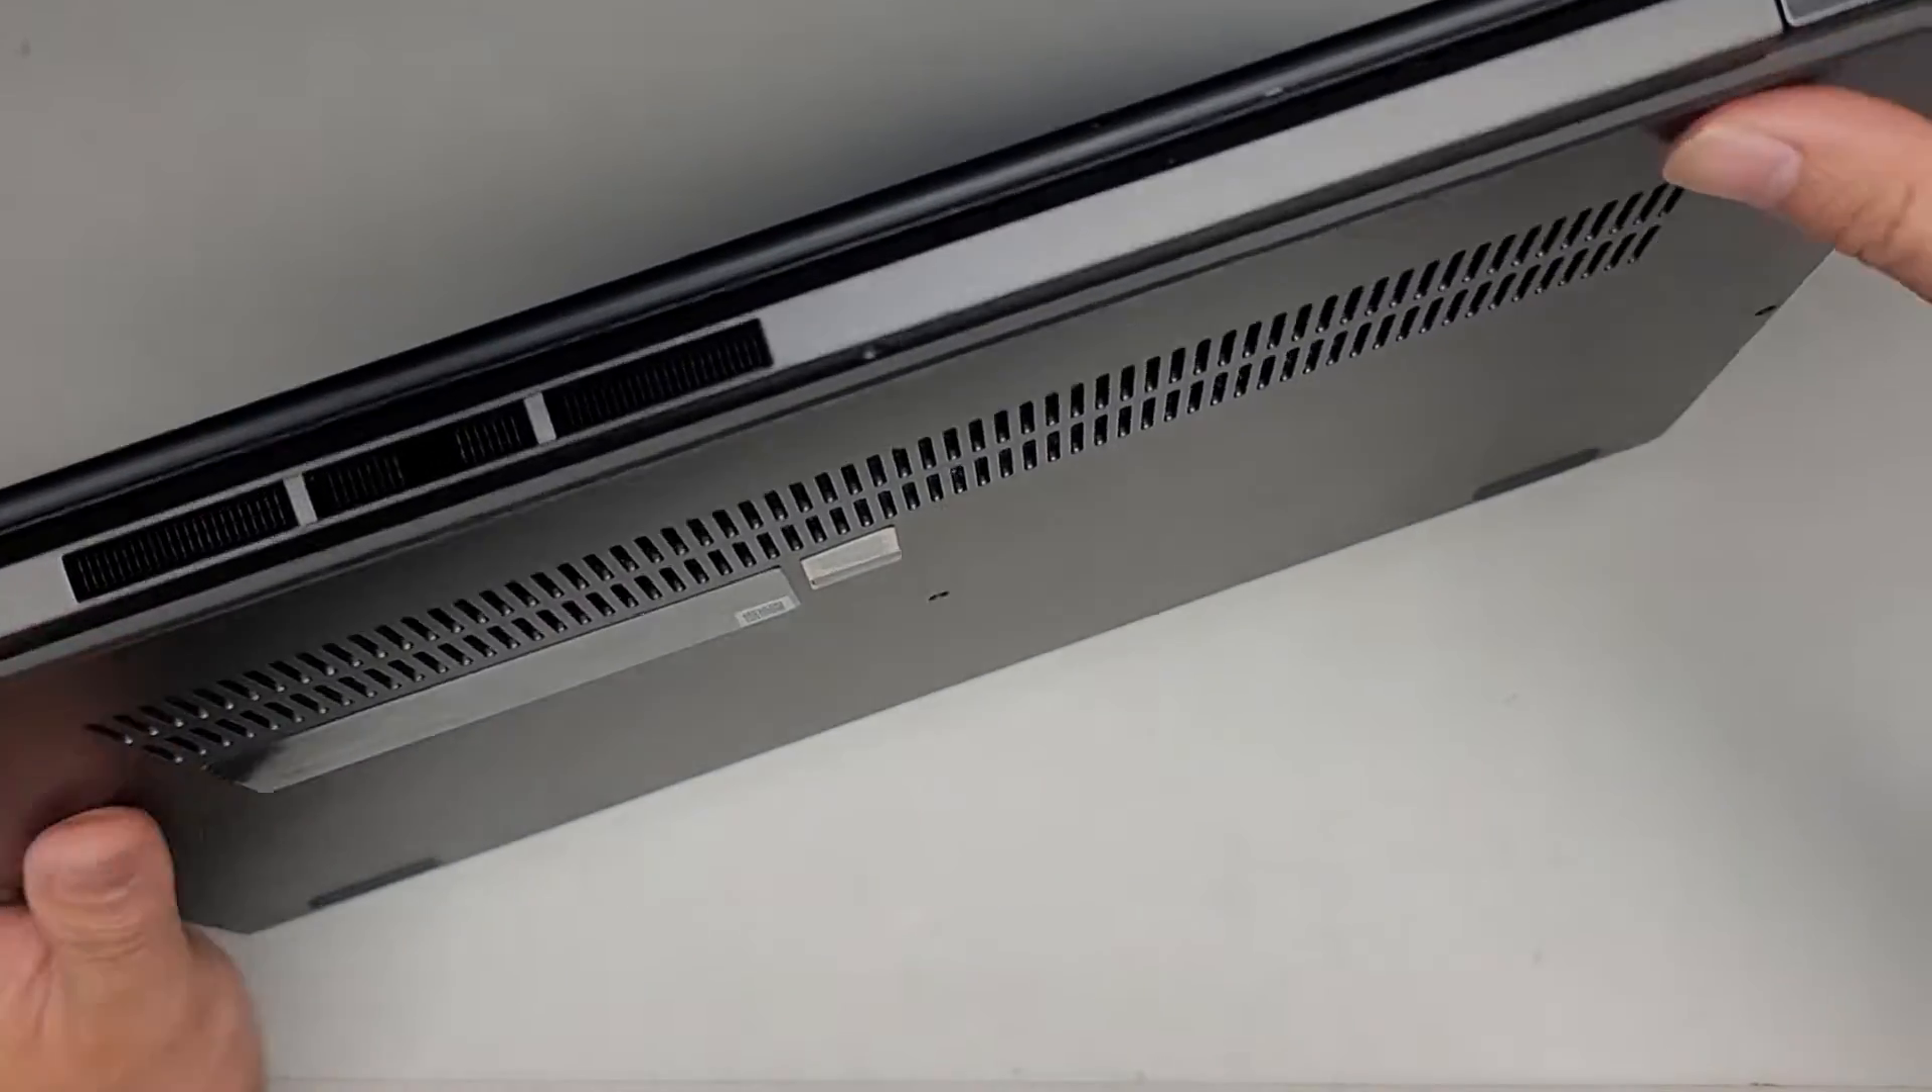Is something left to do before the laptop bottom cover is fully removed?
Yes.